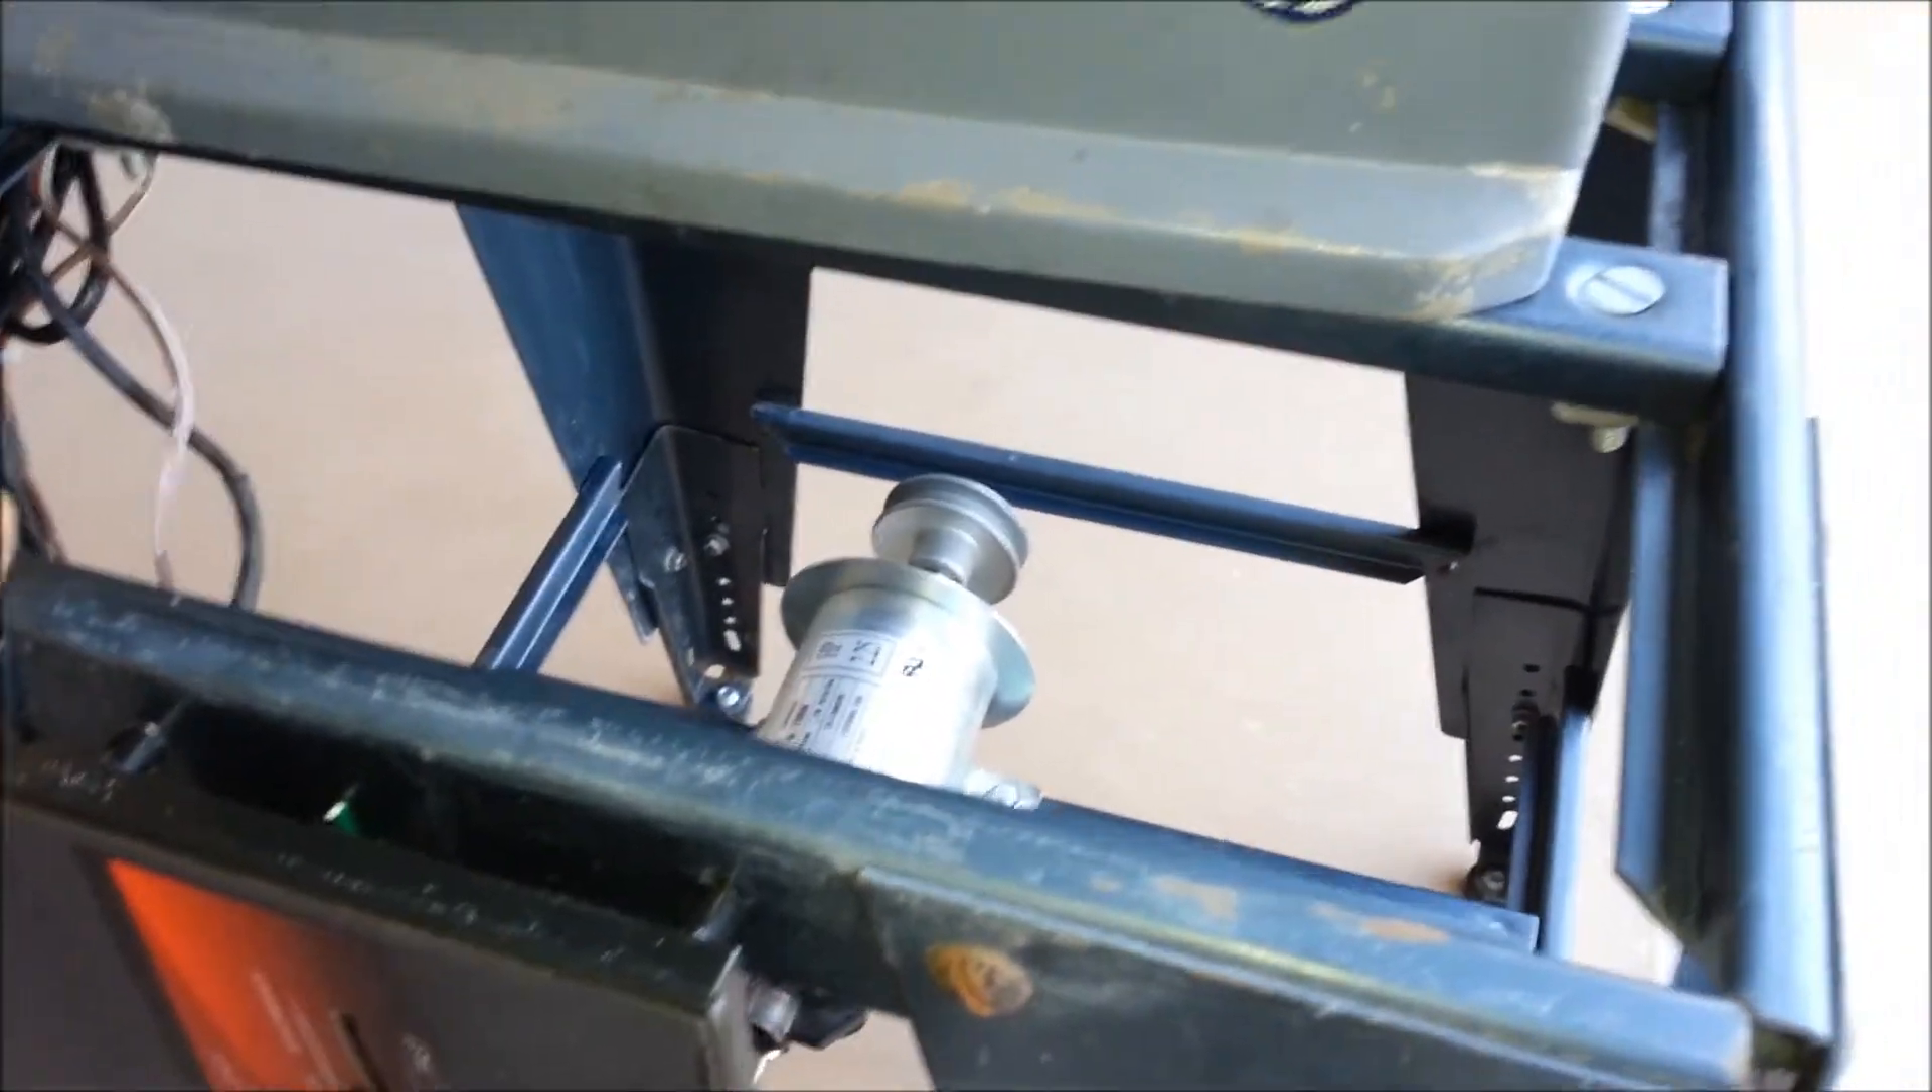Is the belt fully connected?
No.